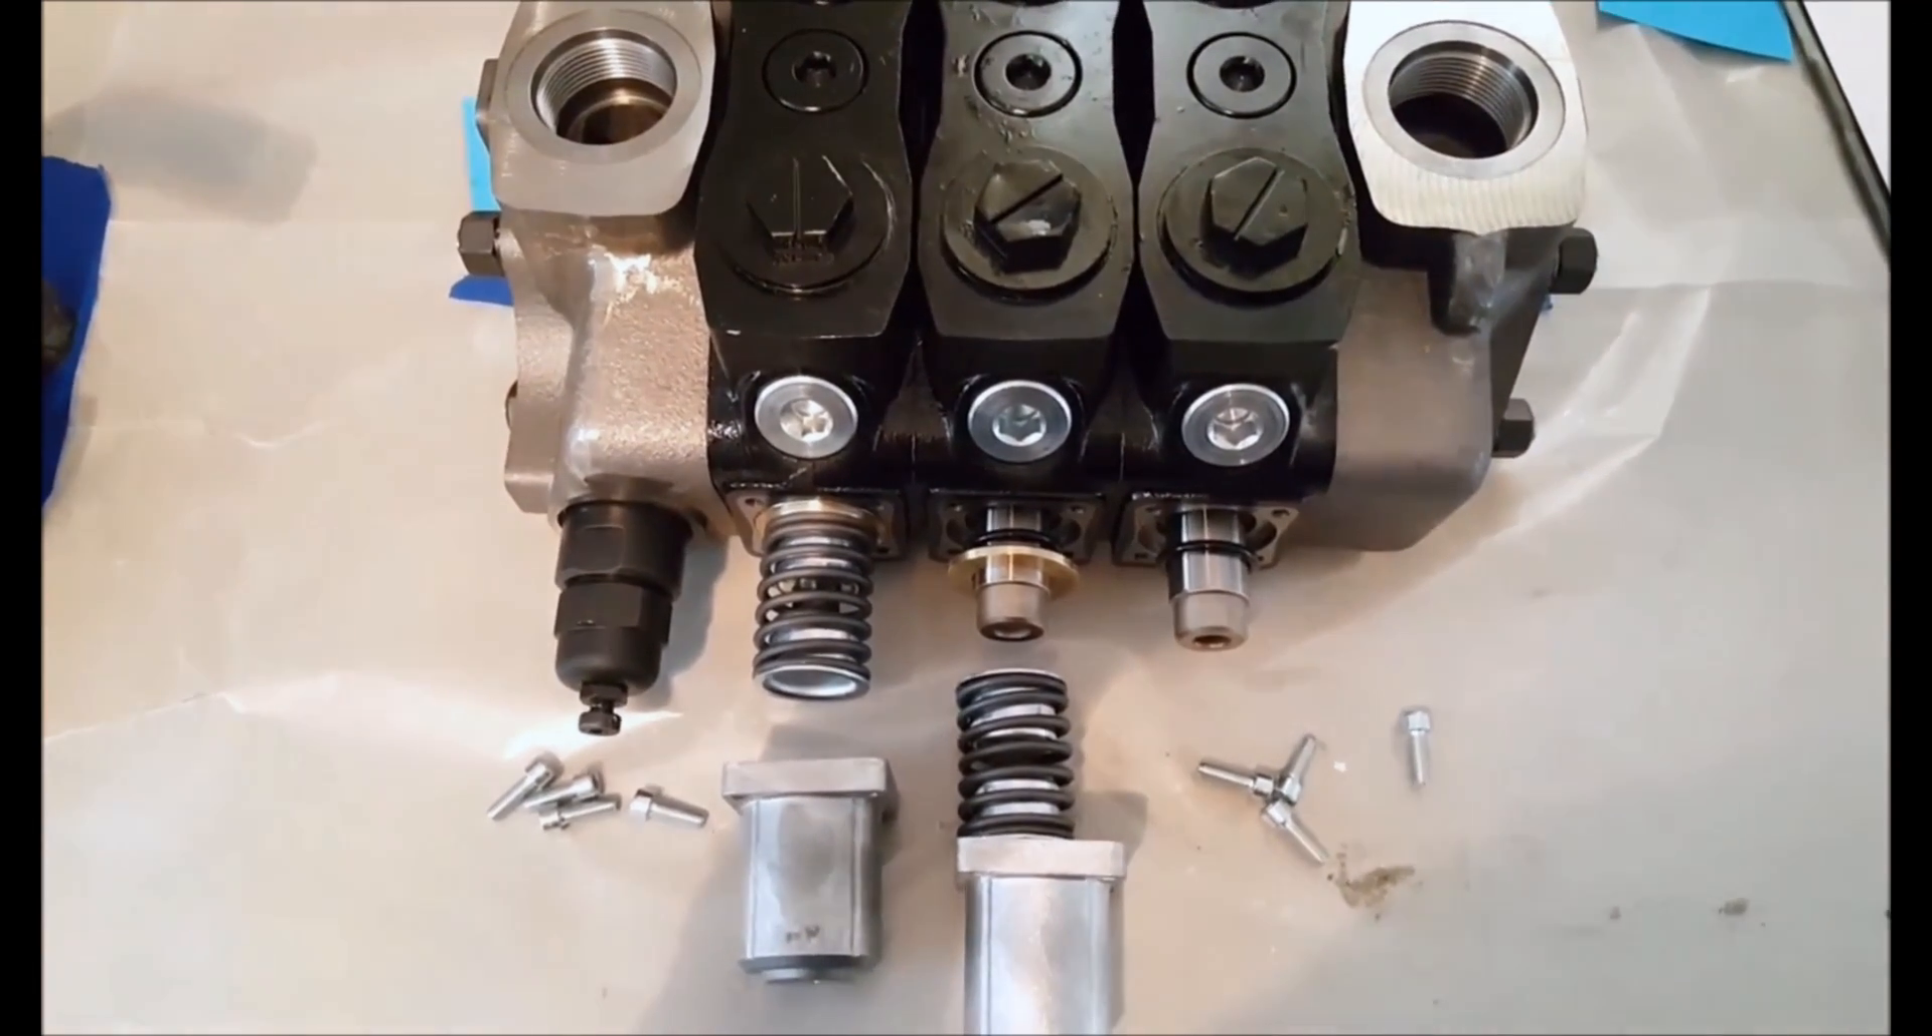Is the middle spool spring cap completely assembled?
No.